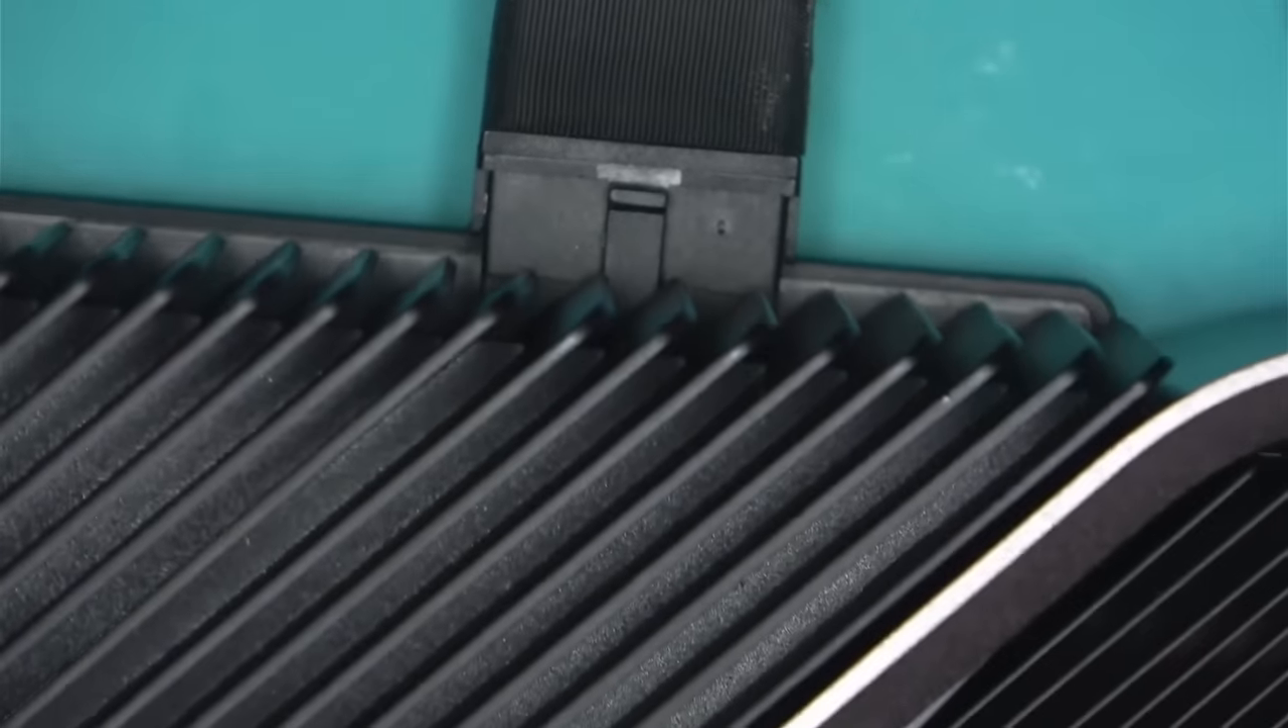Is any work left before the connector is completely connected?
No.